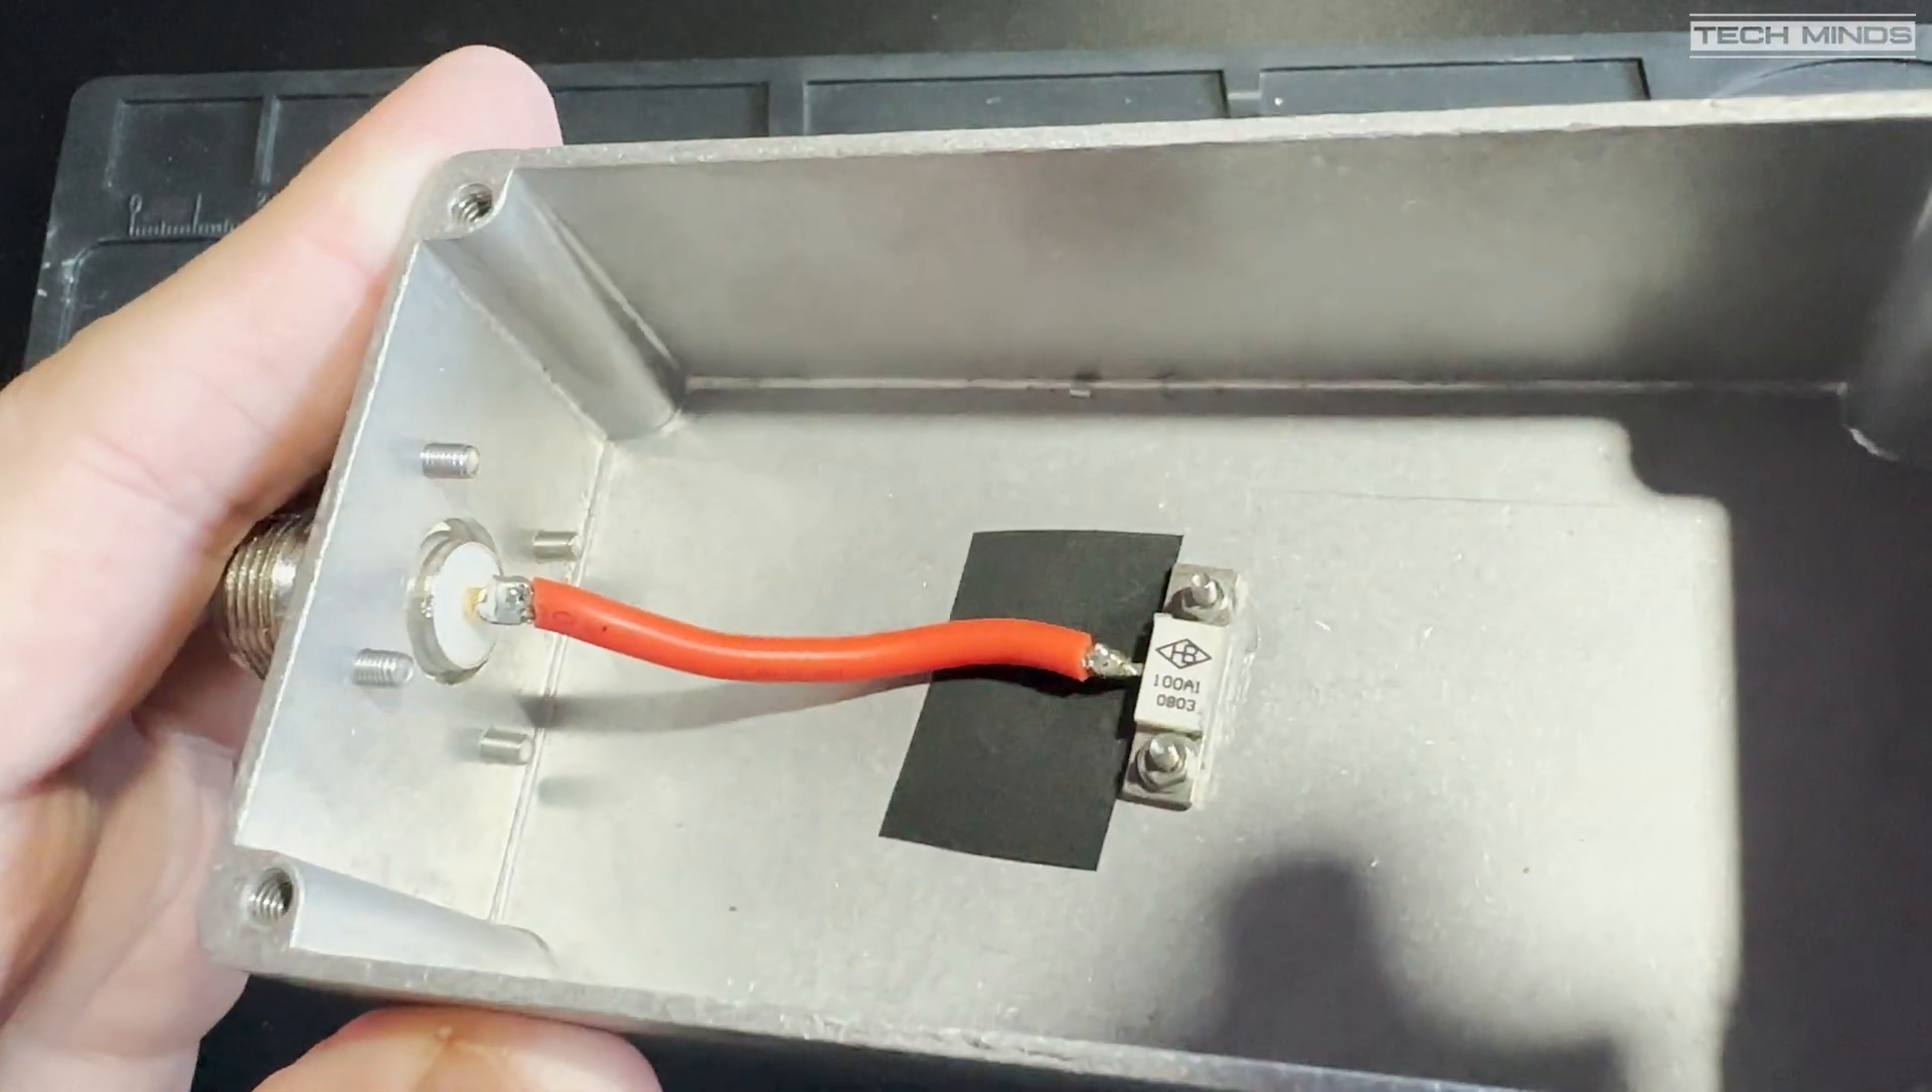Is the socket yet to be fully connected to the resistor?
No.